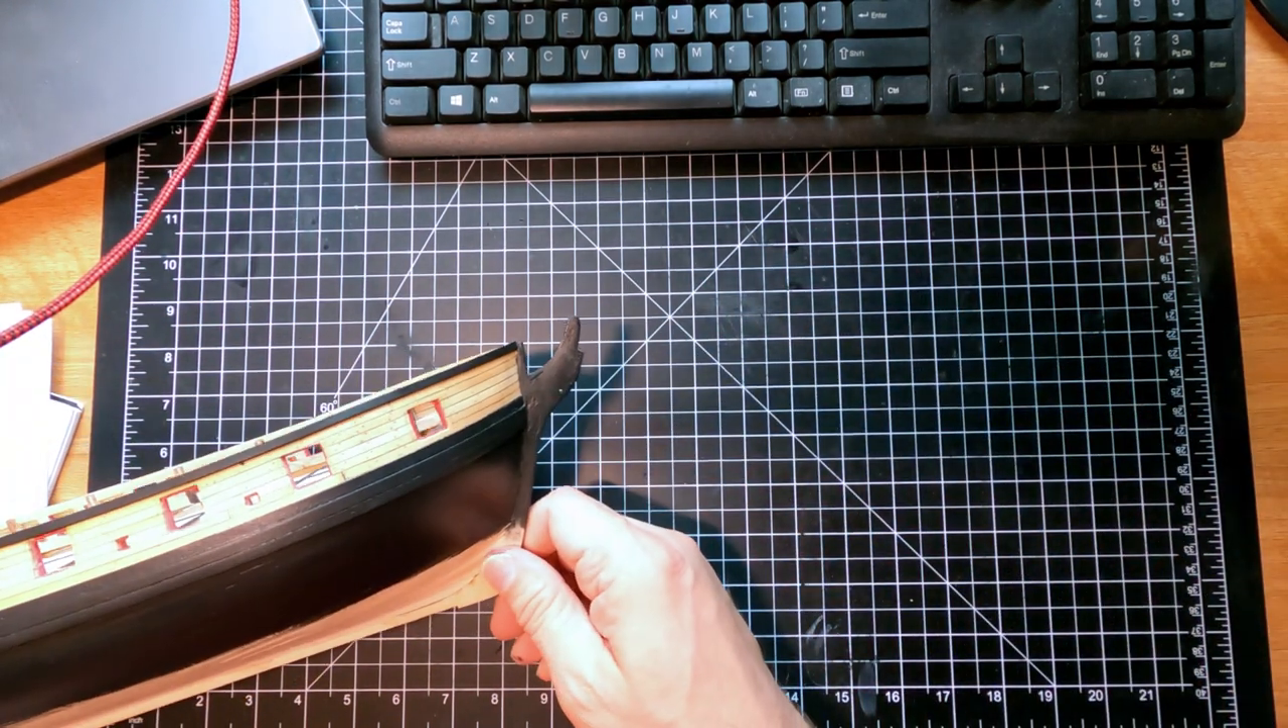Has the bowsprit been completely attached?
No.